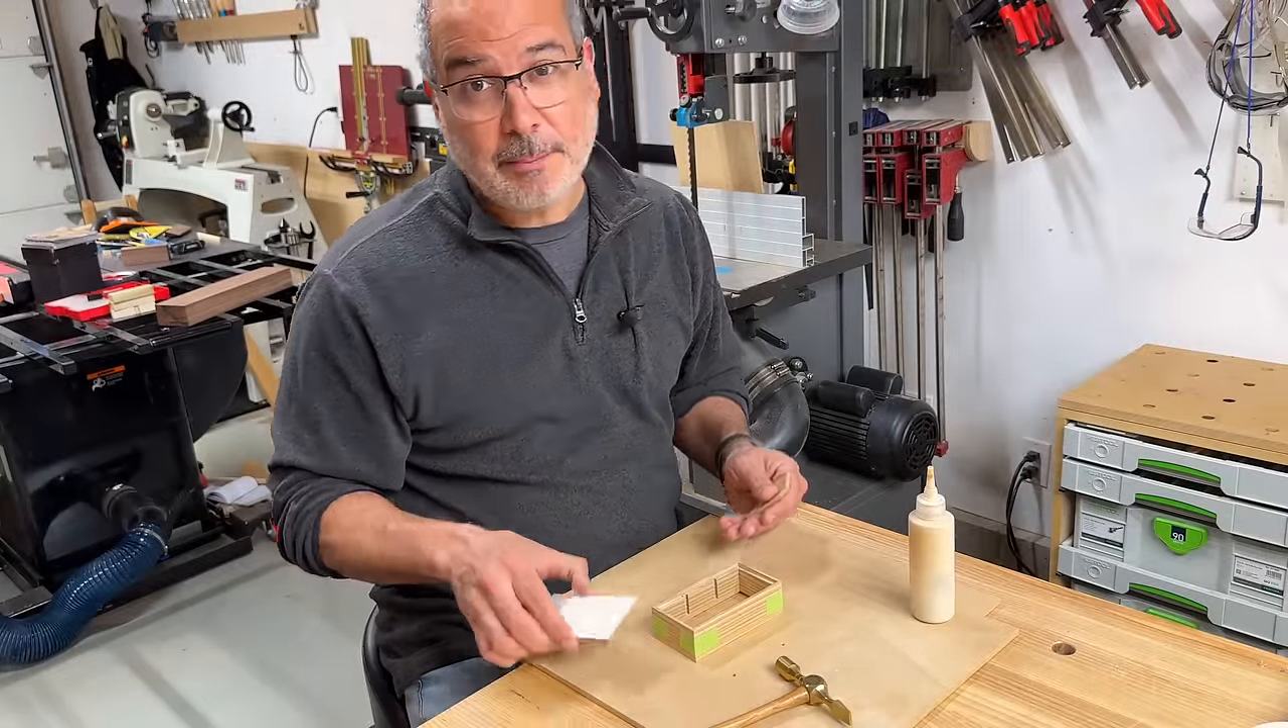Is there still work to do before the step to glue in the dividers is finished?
Yes.